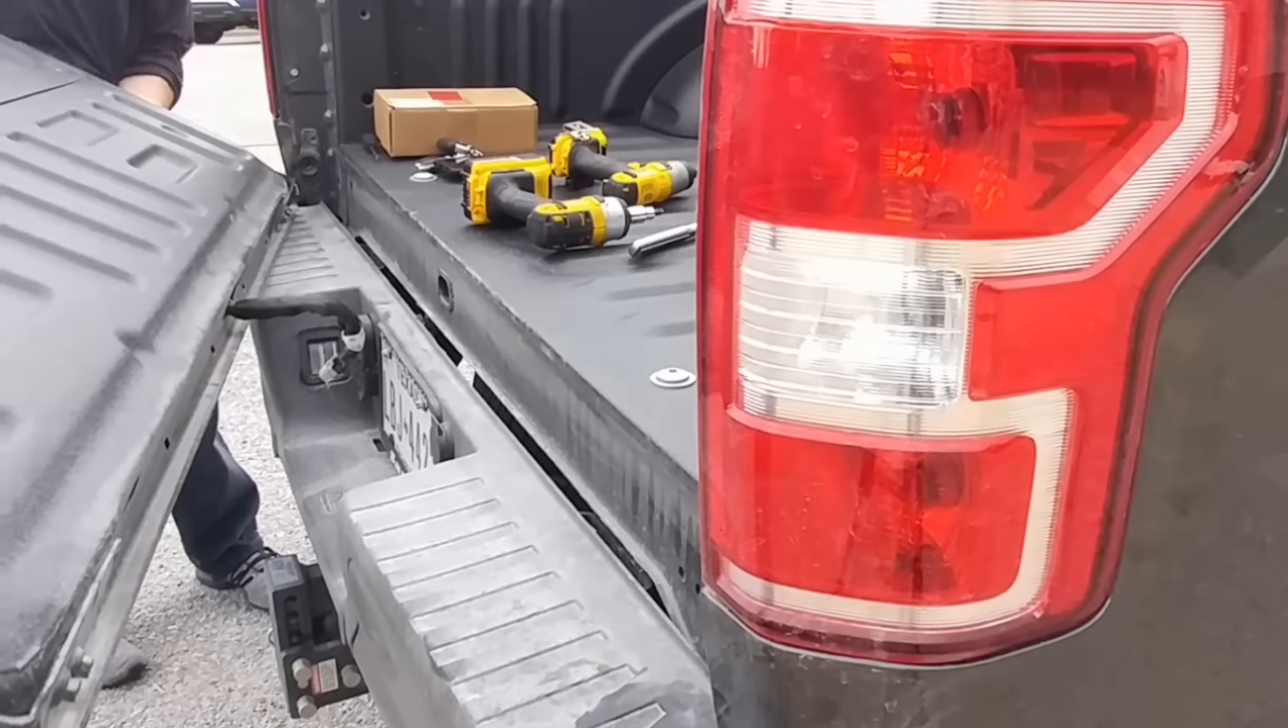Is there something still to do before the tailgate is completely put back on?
Yes.